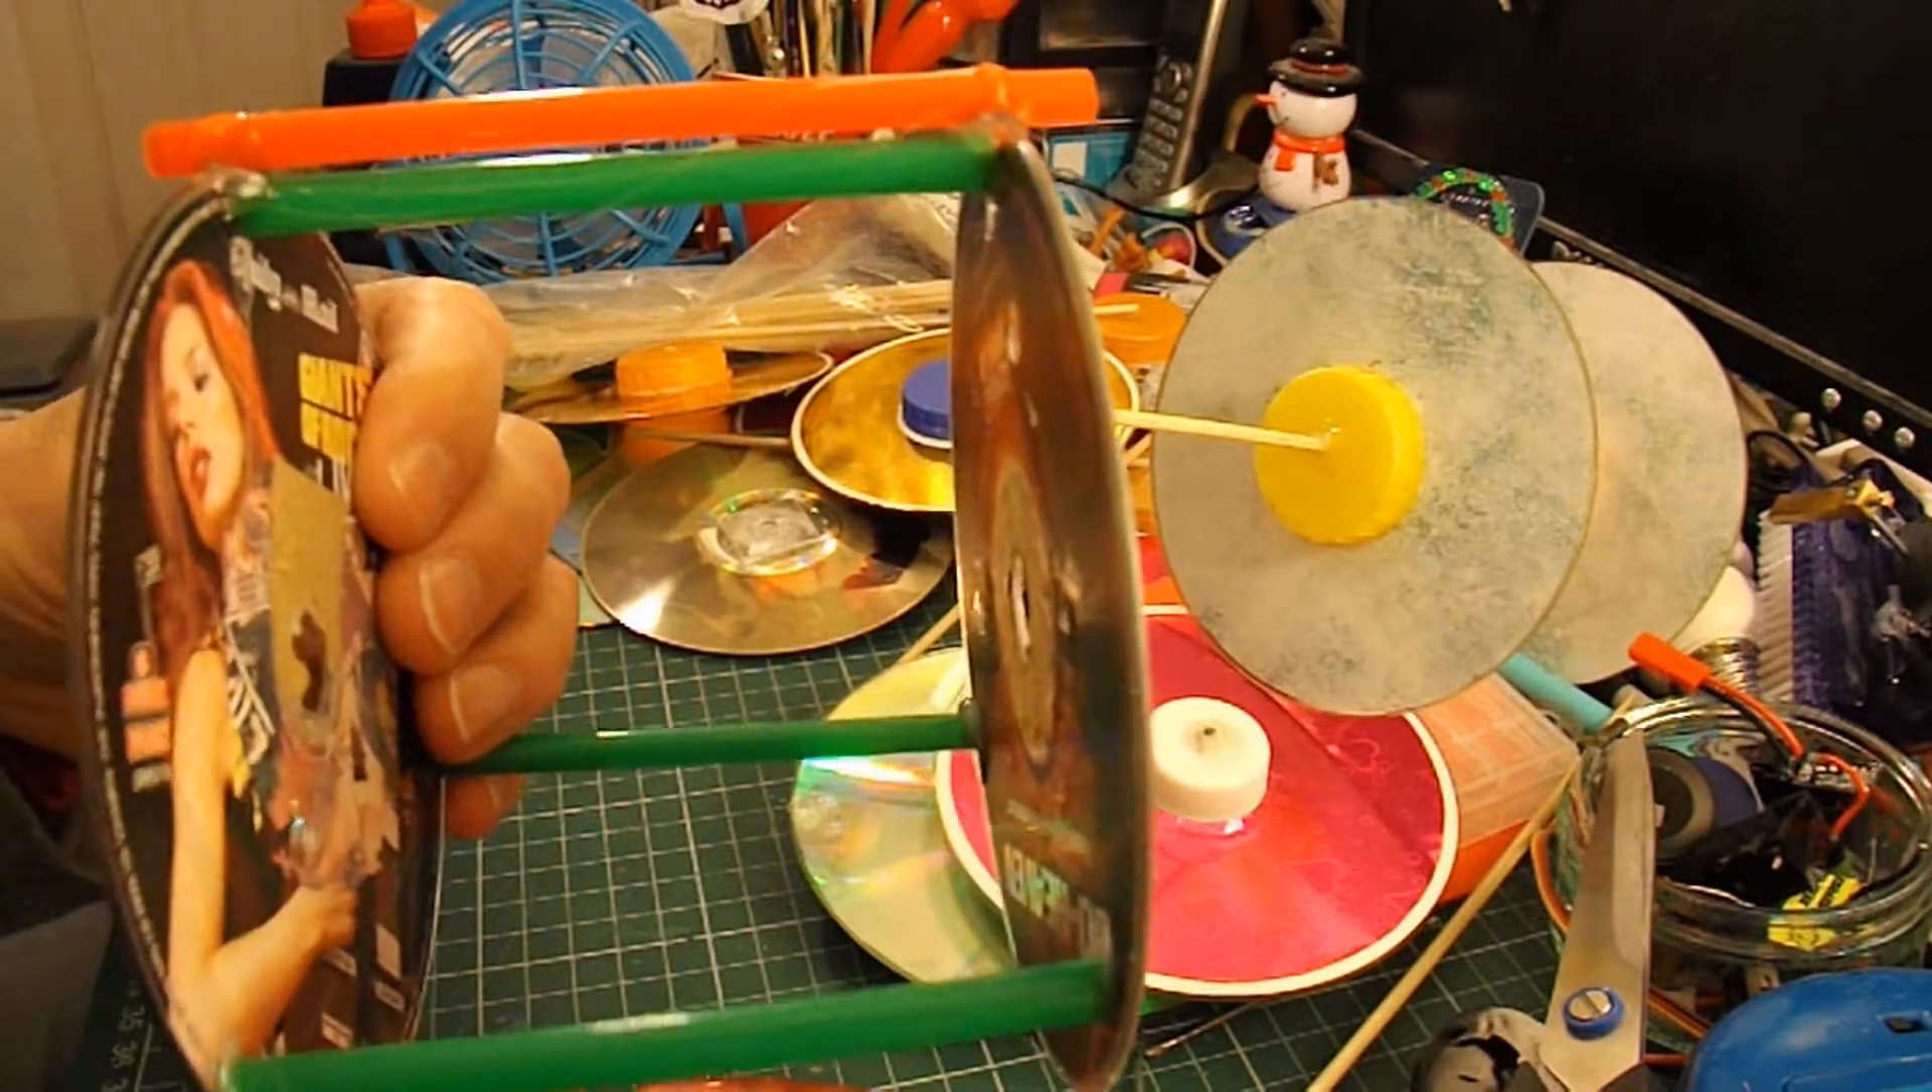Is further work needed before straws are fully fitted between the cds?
No.